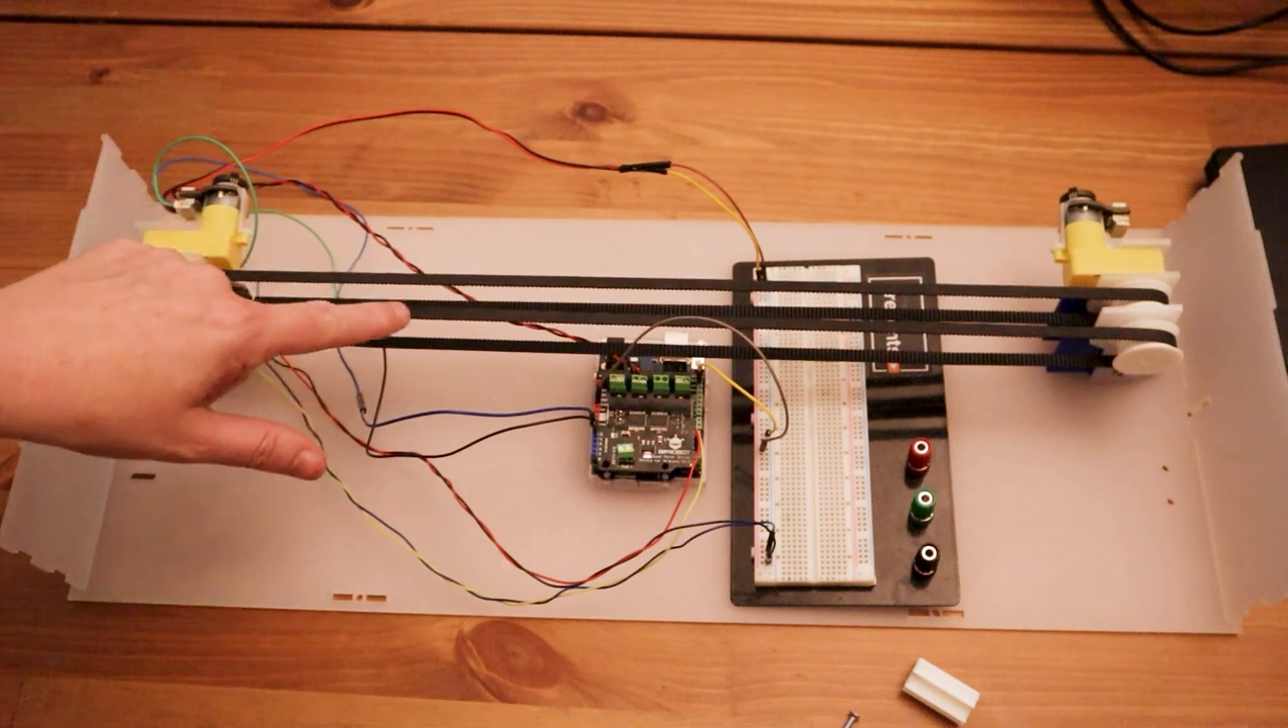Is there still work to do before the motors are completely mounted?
No.